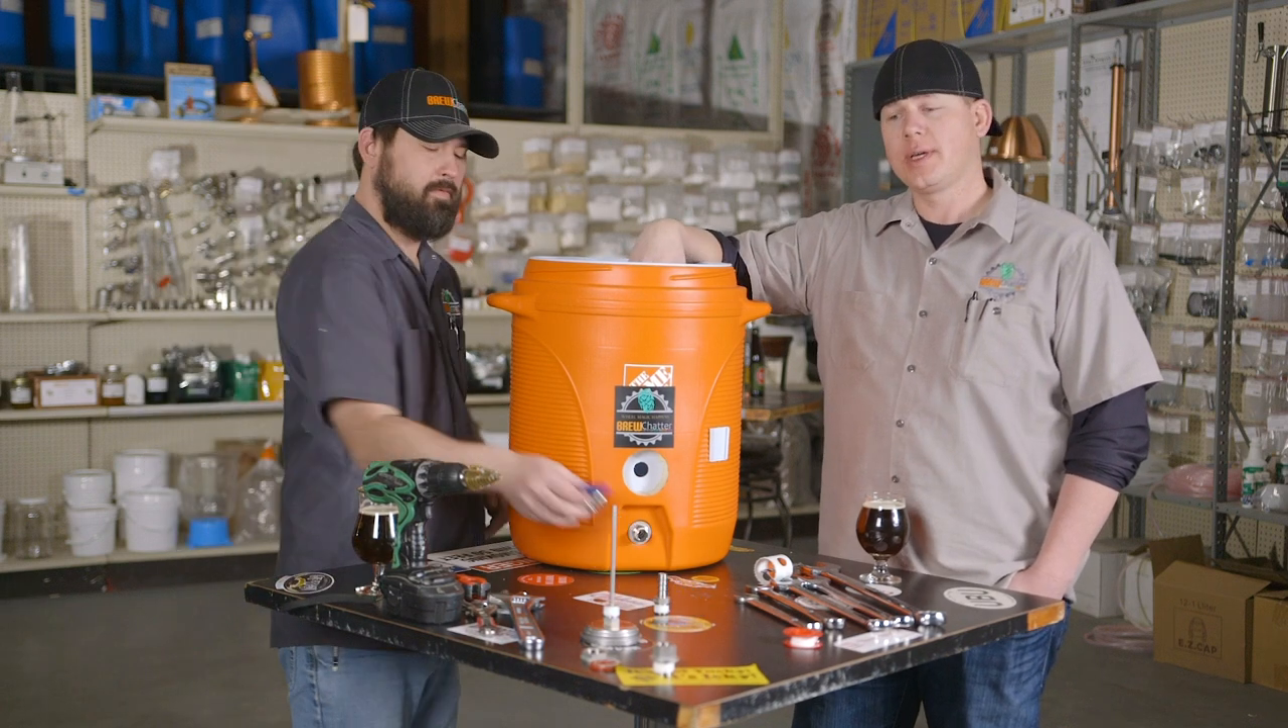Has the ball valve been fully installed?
No.